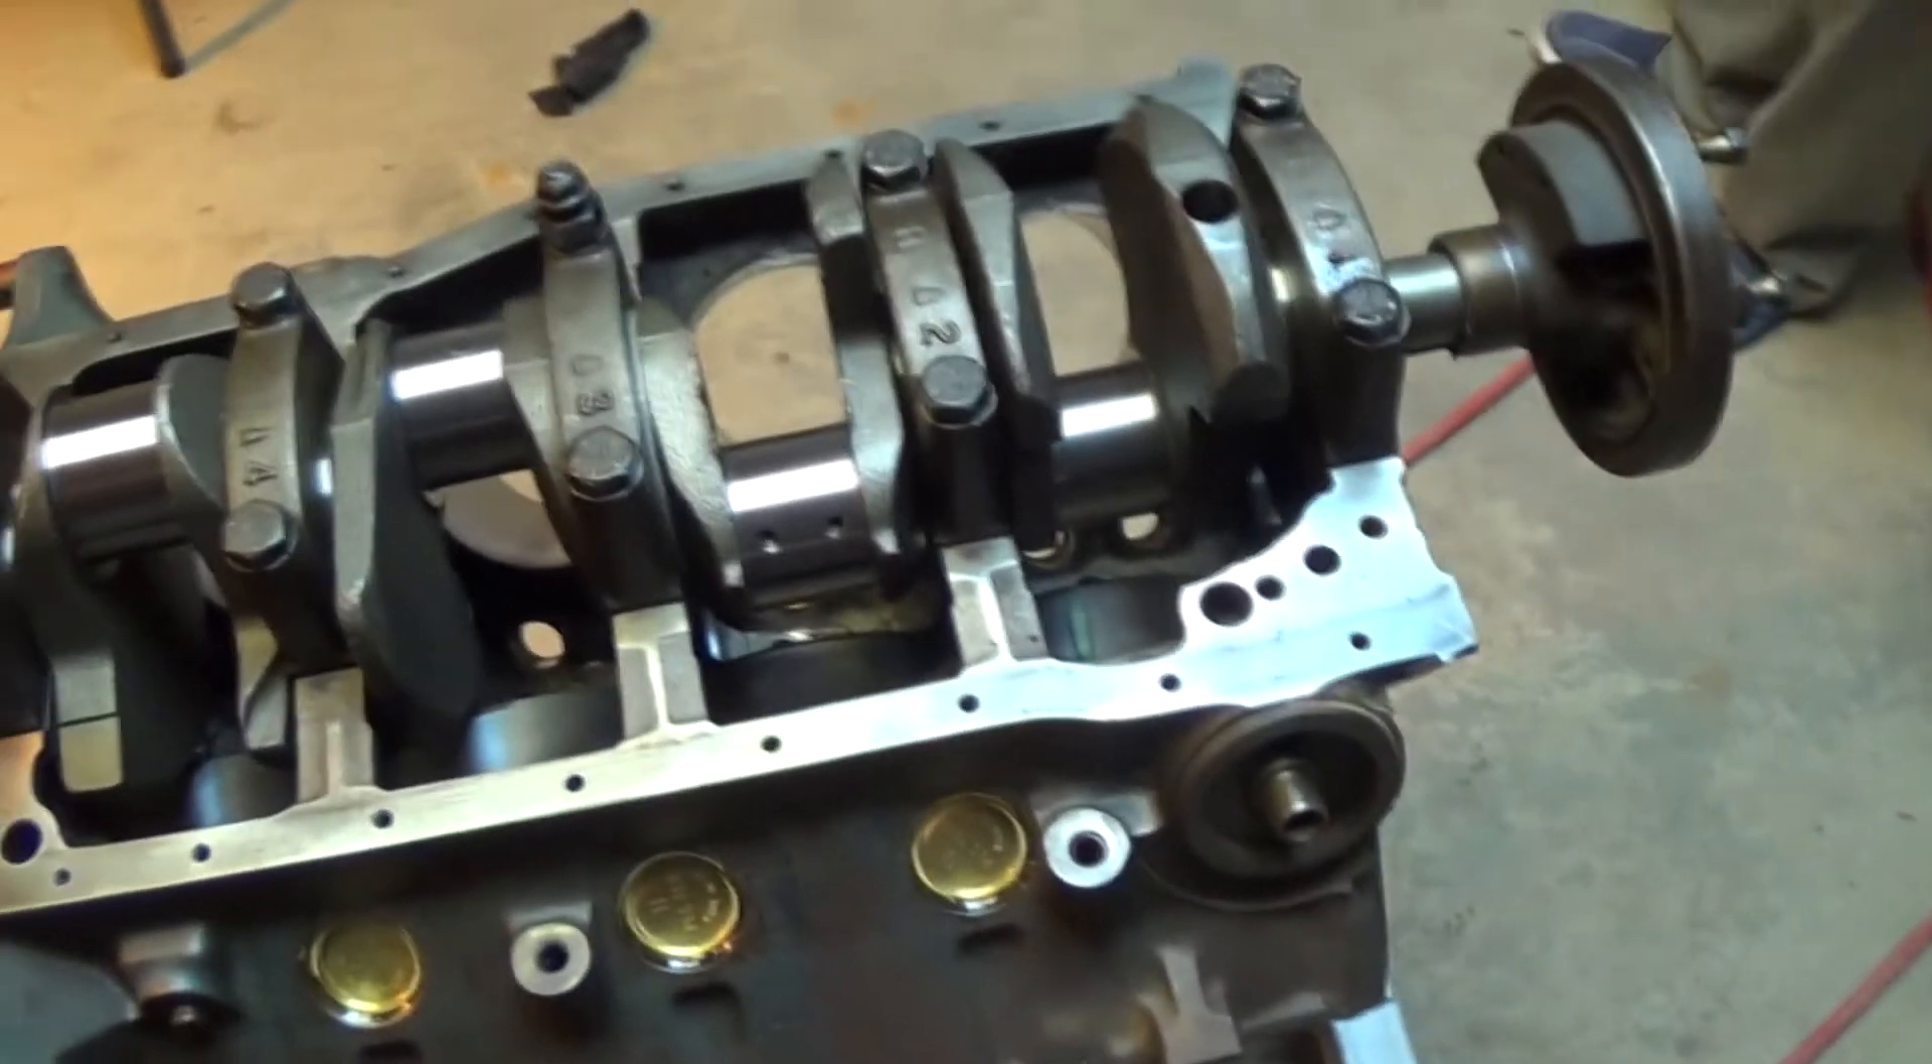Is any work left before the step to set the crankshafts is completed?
No.